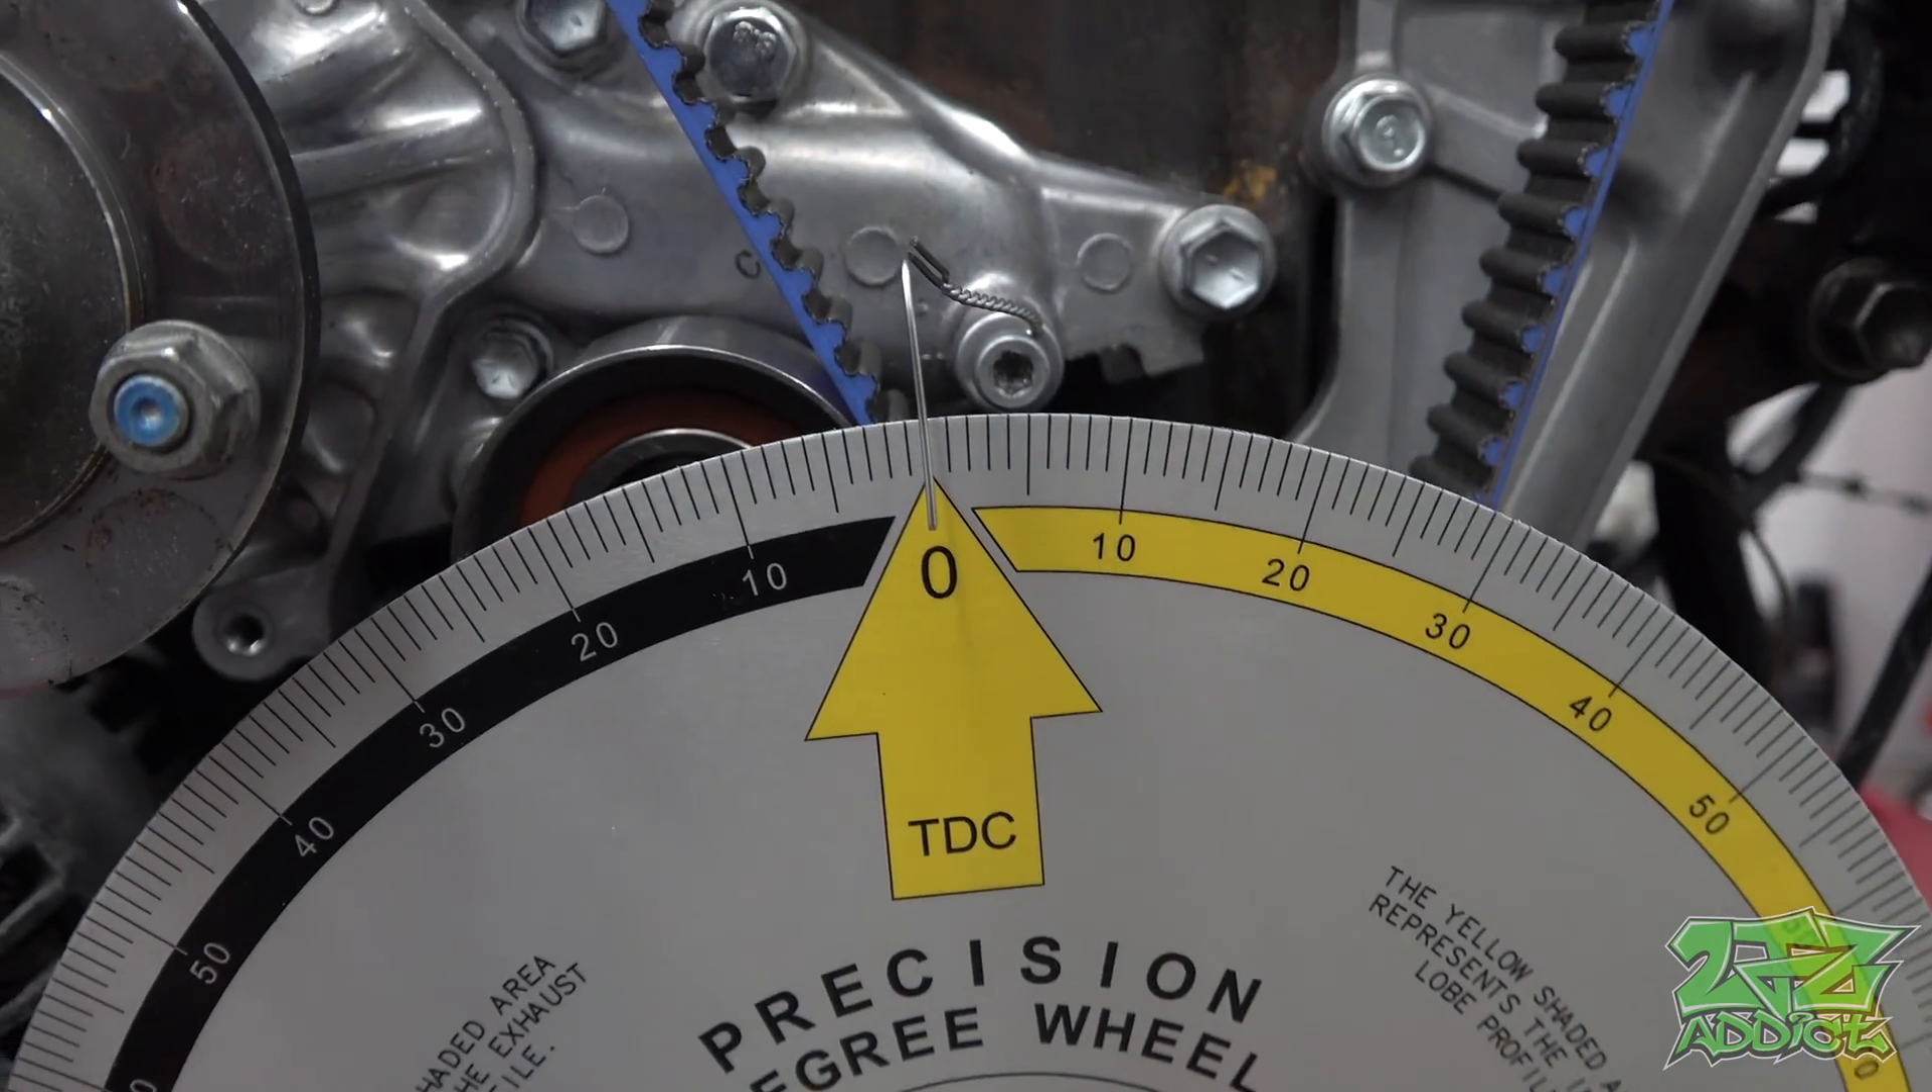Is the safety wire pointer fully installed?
Yes.